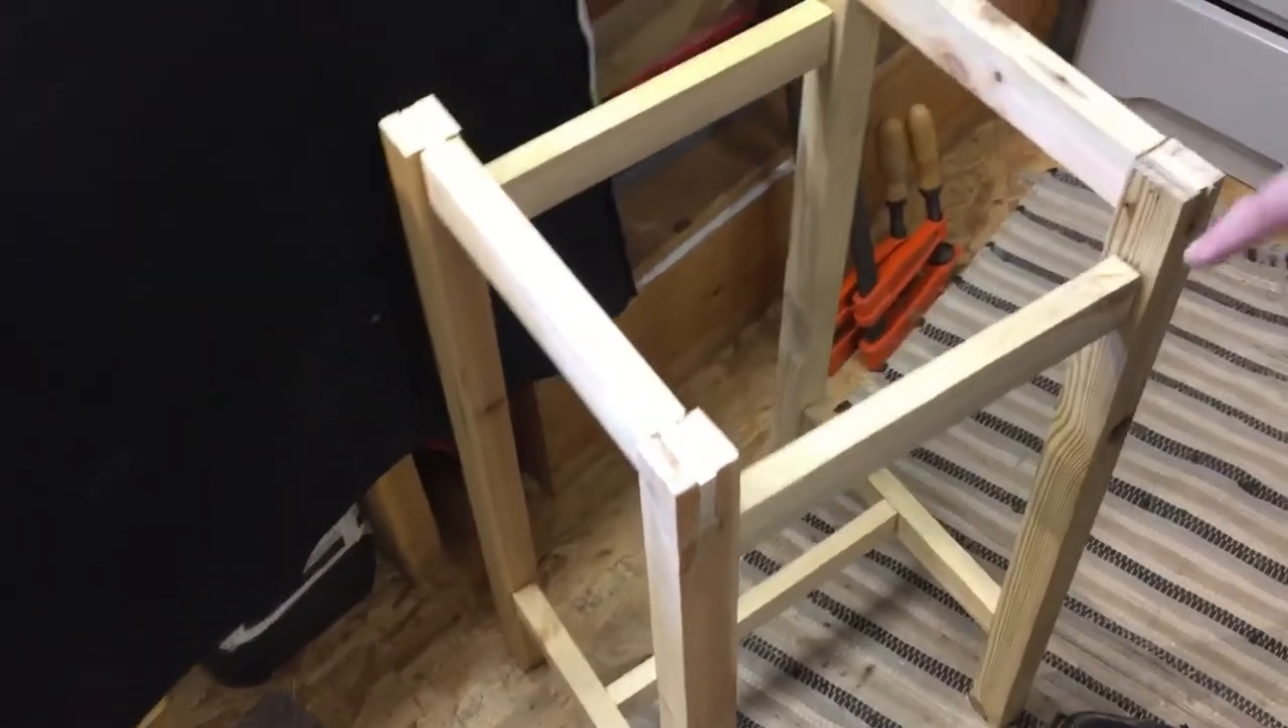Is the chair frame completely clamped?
No.